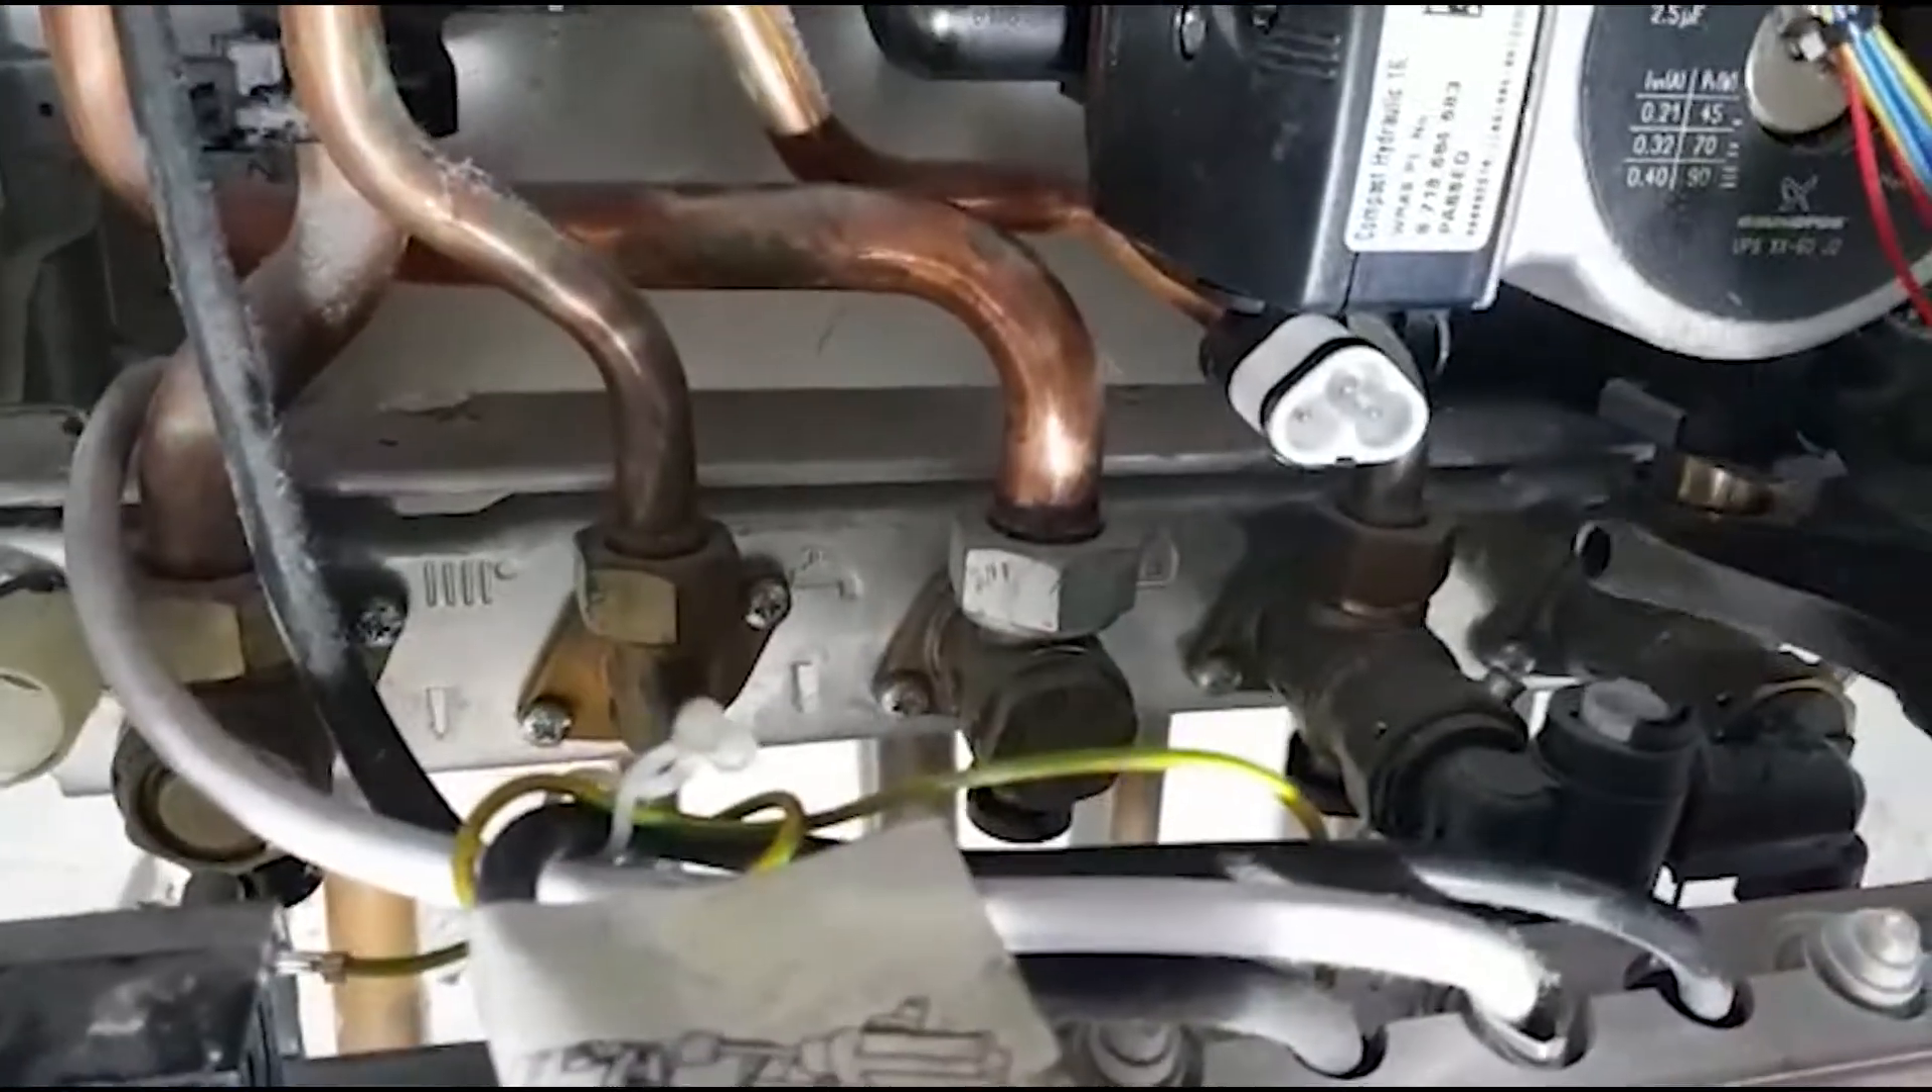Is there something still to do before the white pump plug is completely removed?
No.